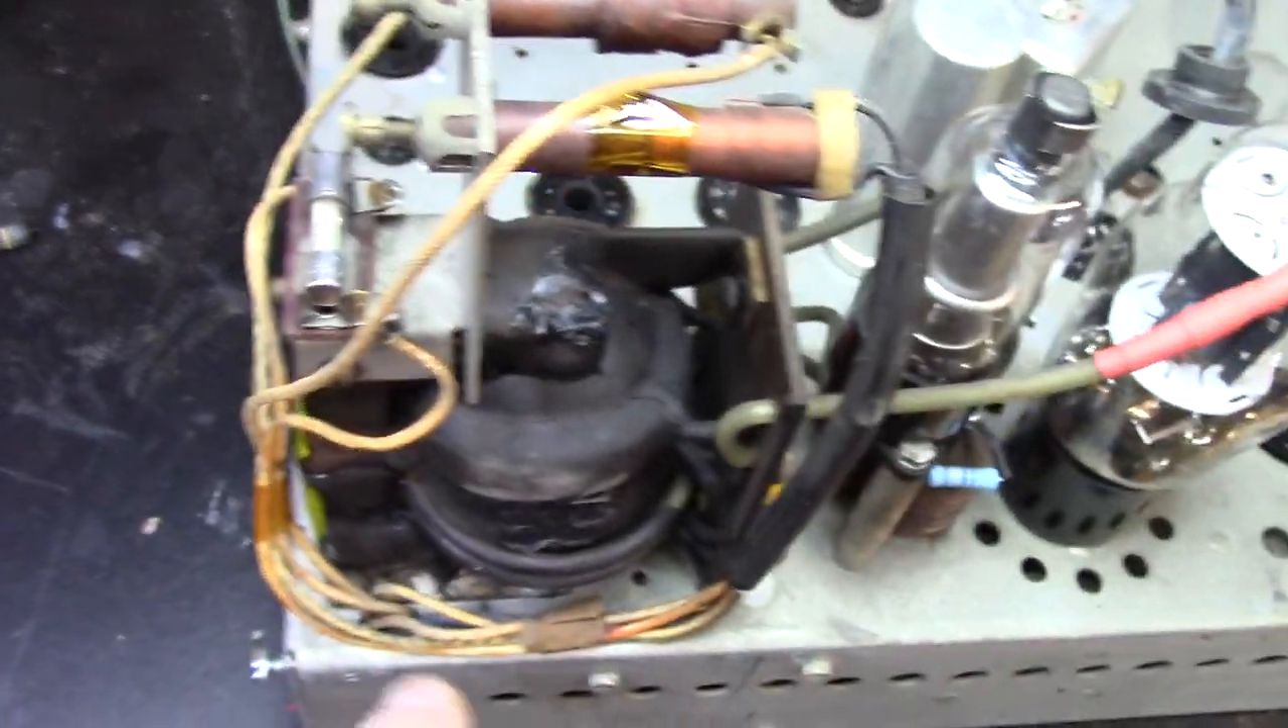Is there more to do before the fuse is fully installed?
No.